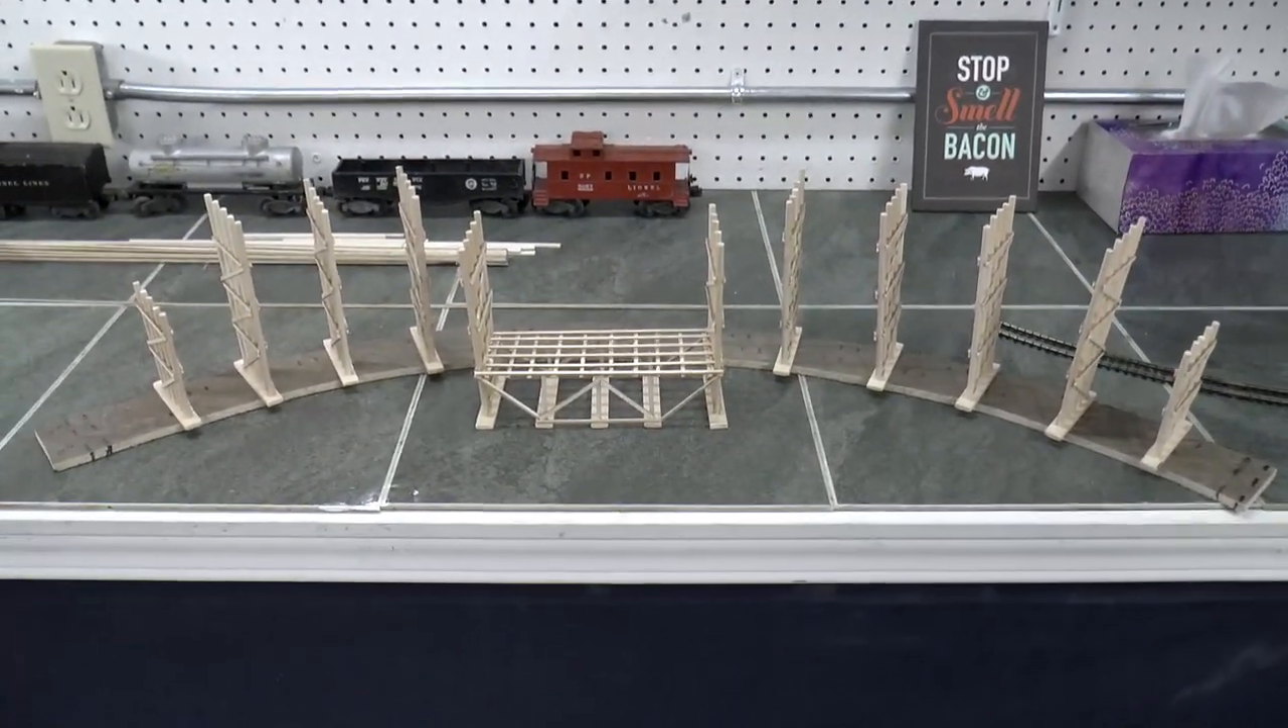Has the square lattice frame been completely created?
Yes.